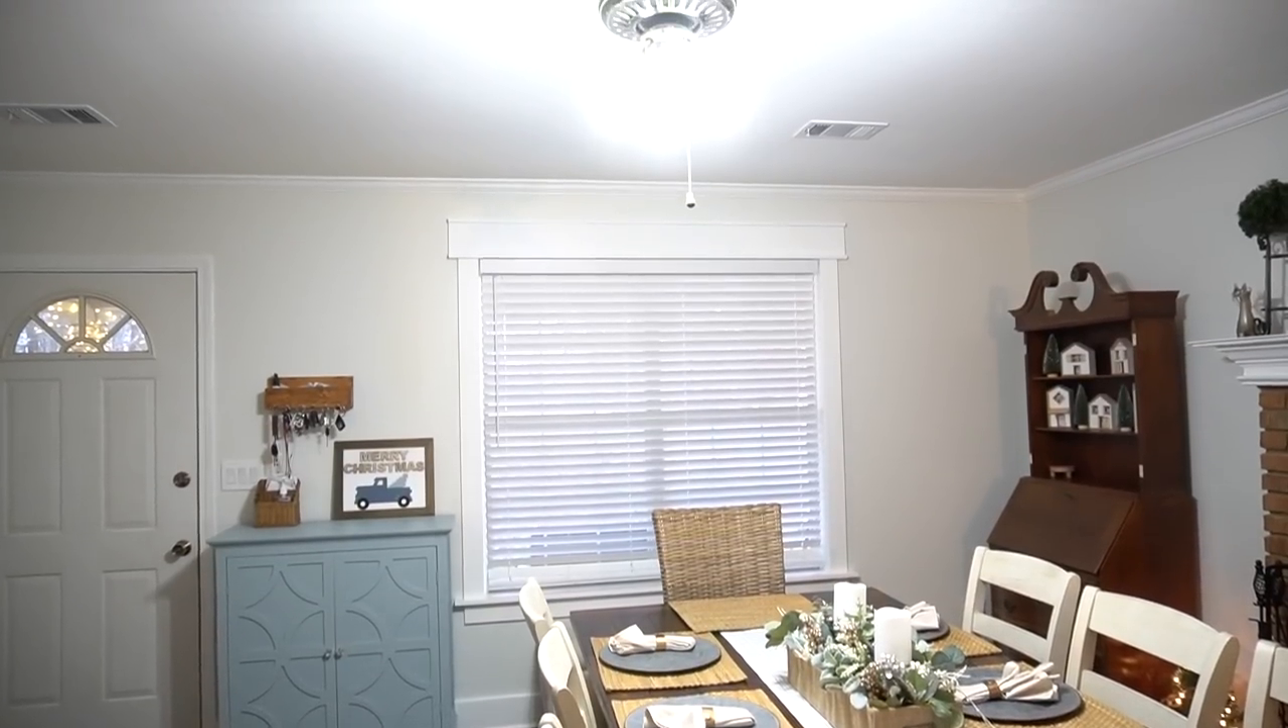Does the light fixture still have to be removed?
Yes.